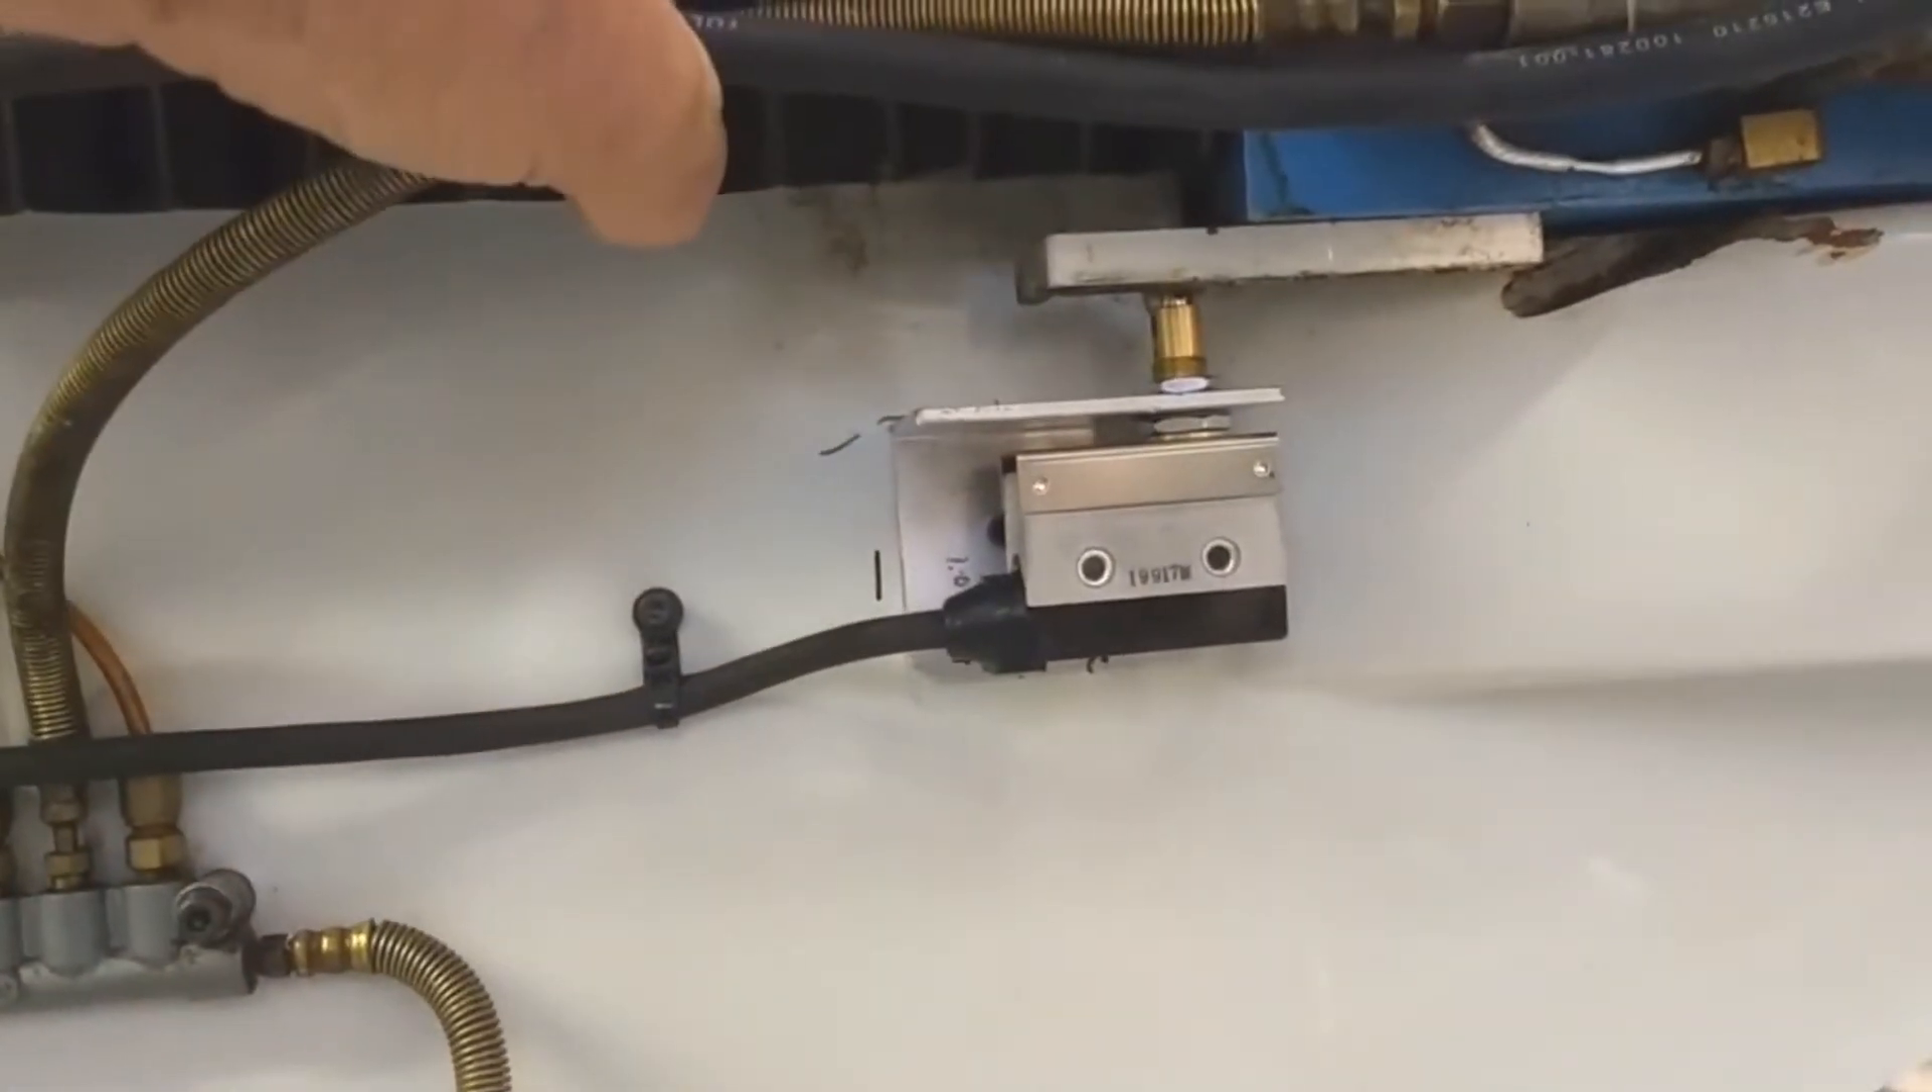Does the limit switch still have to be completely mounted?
No.